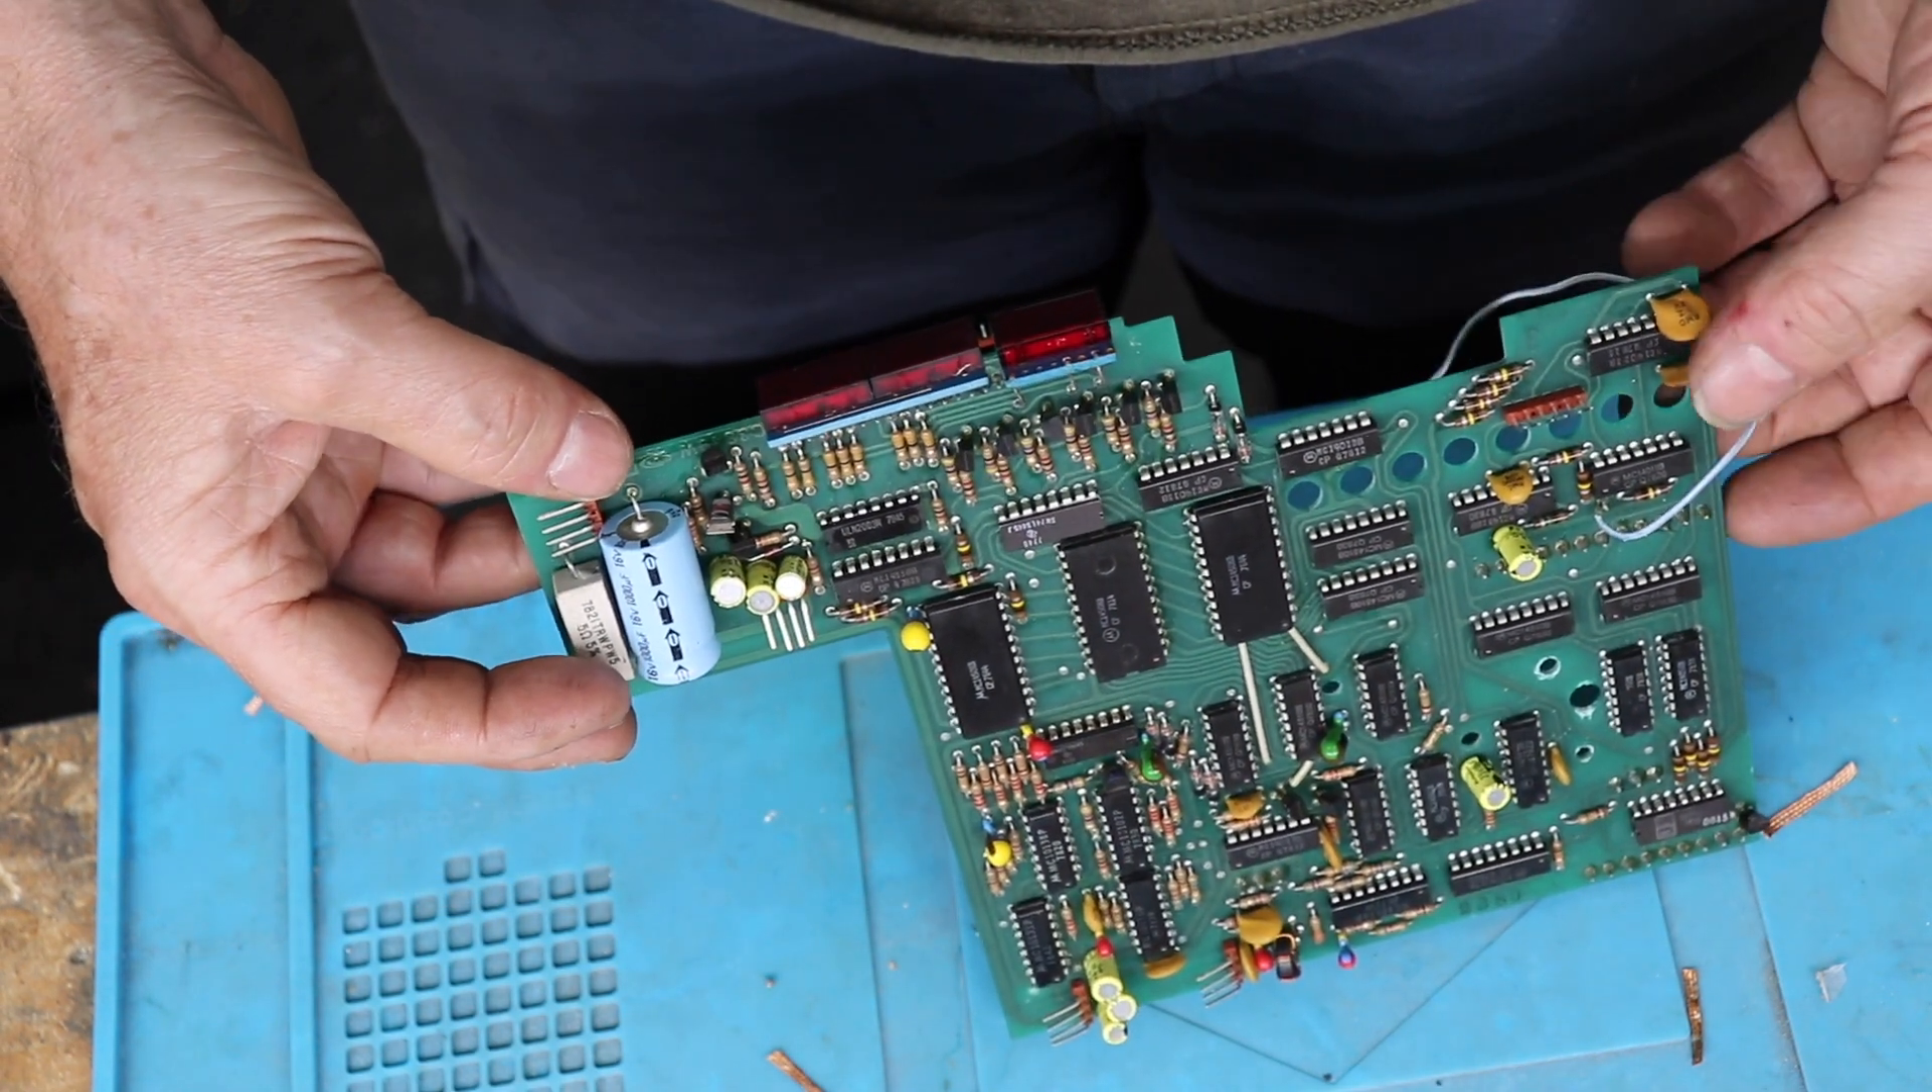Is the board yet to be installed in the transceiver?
Yes.